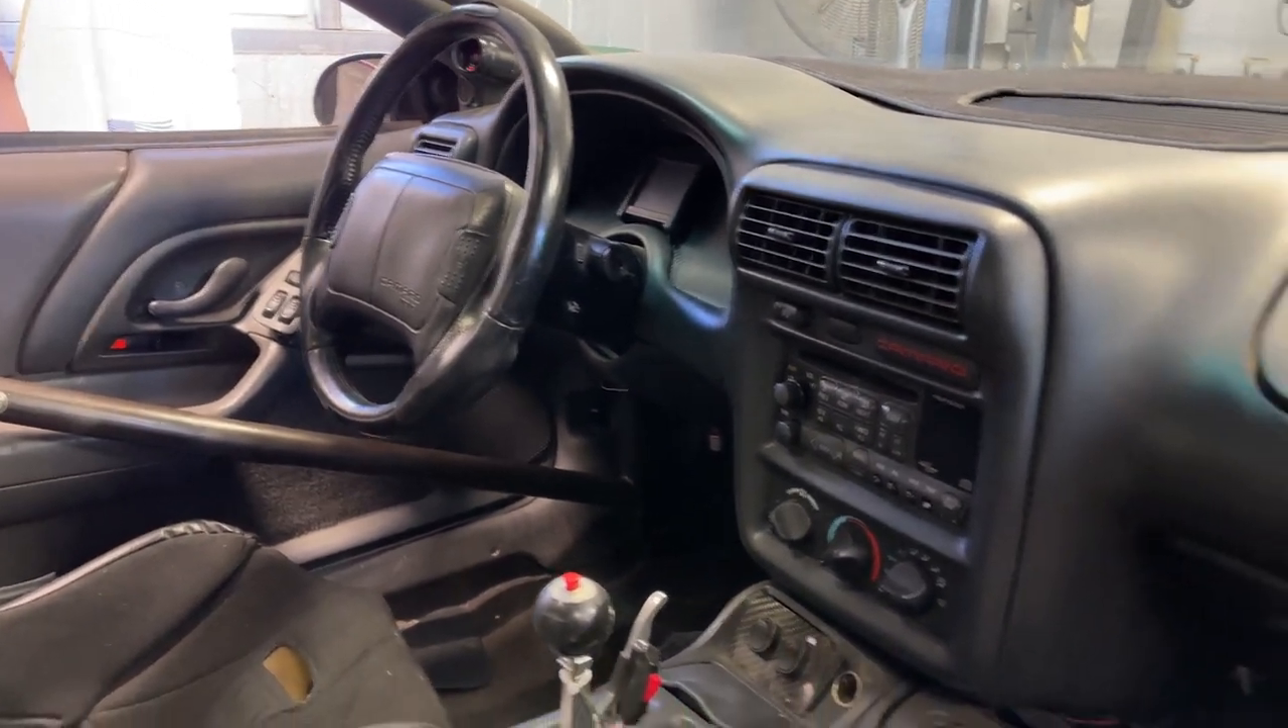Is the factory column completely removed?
No.